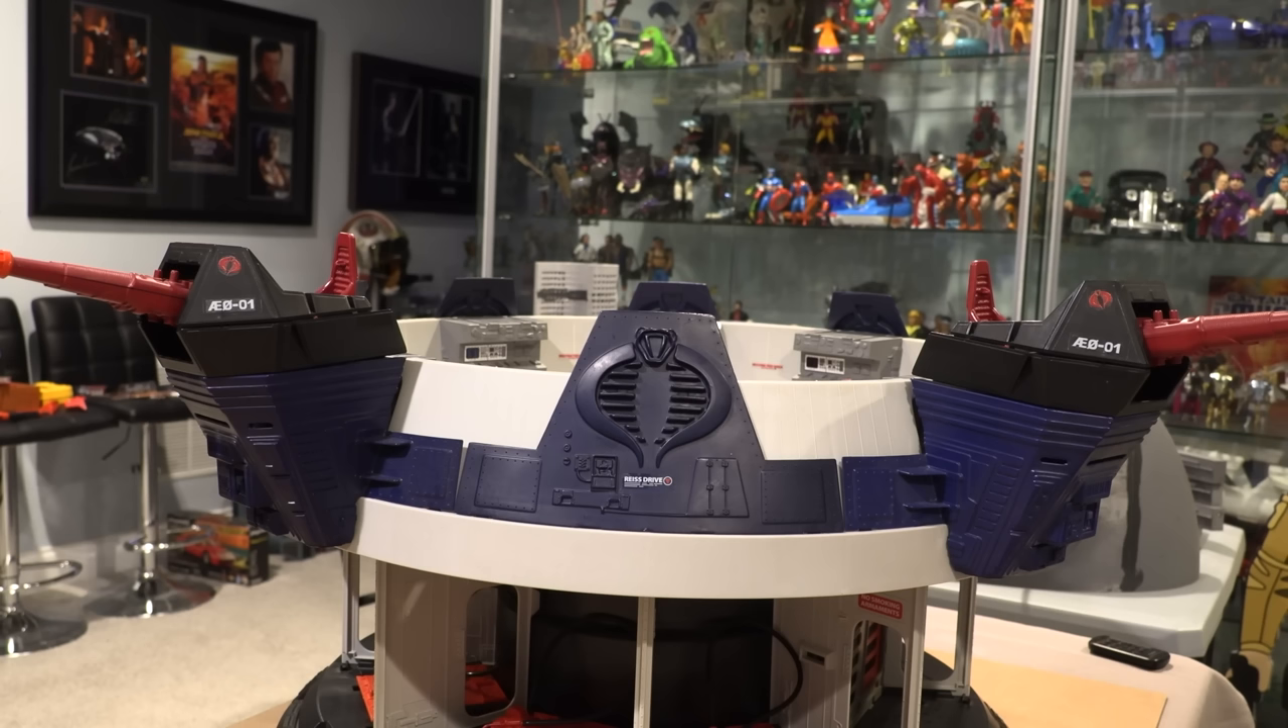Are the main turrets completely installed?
Yes.